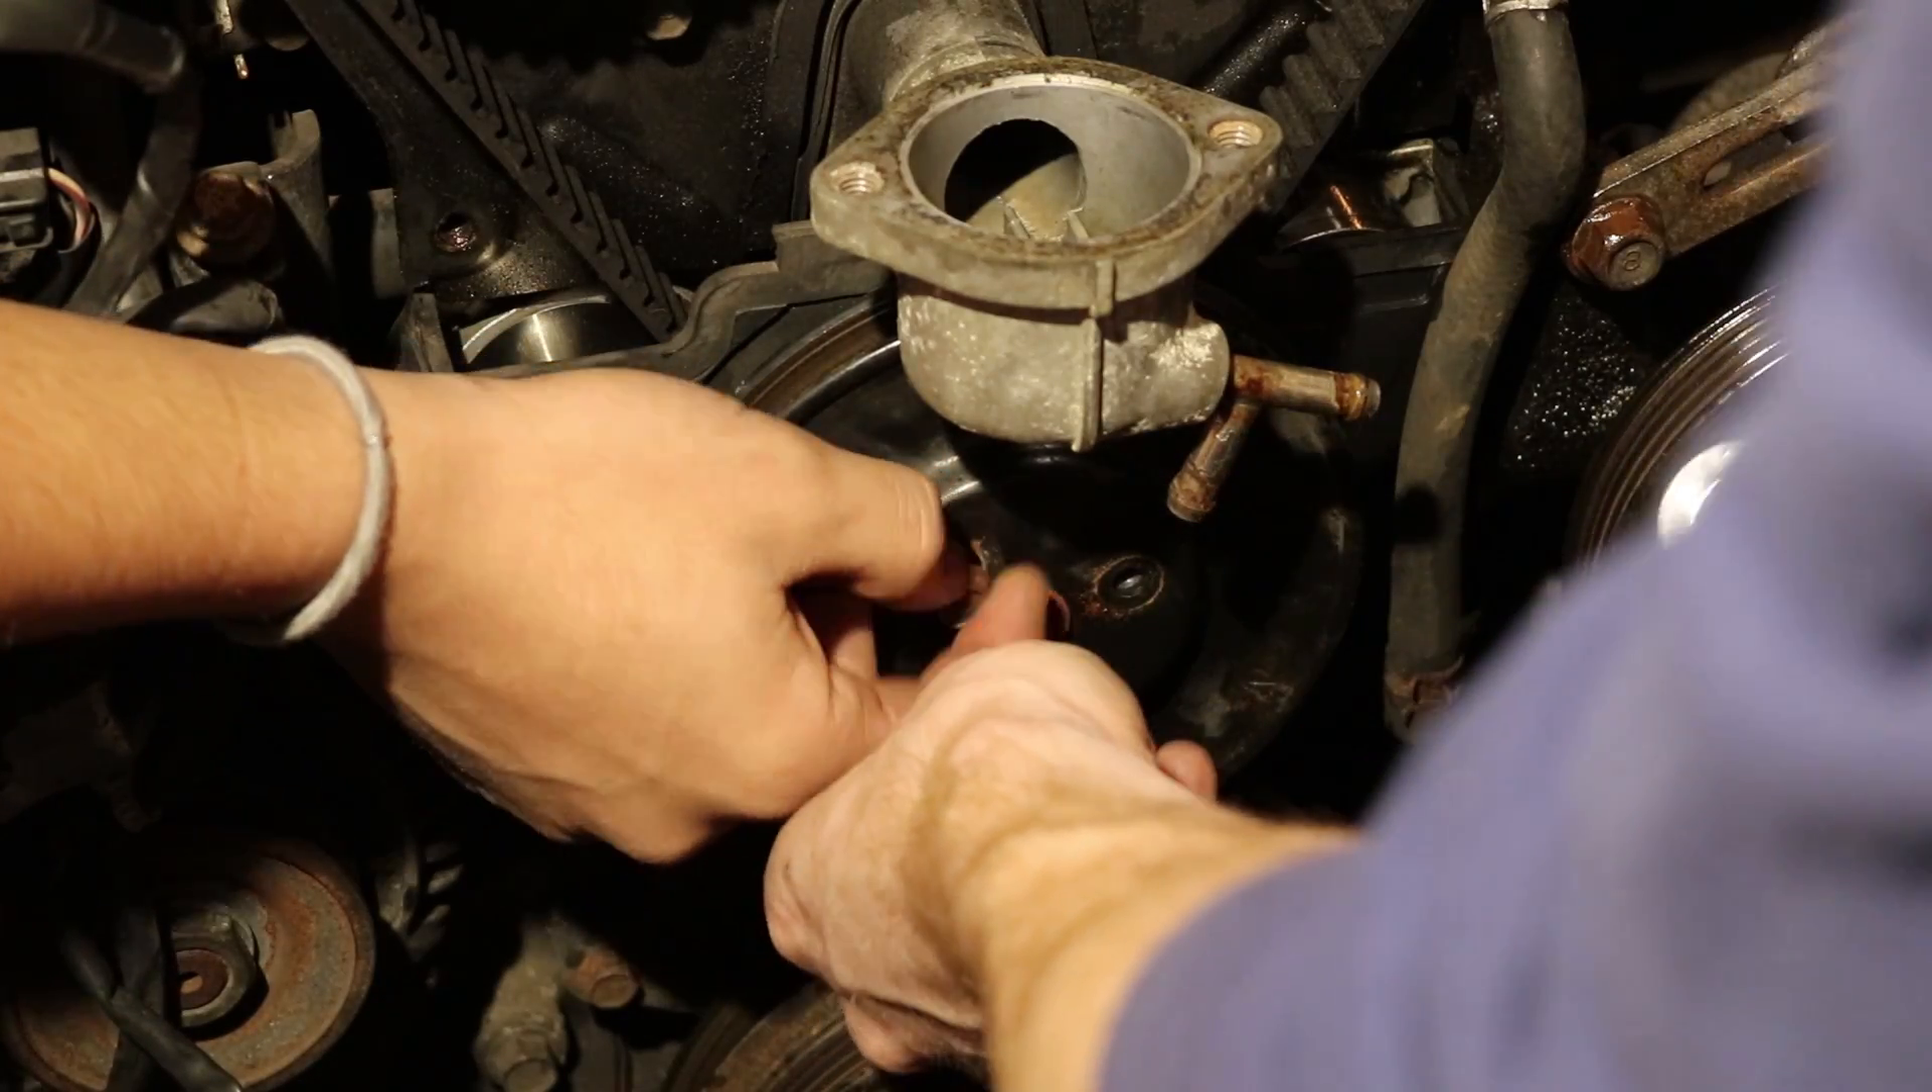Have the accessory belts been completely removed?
Yes.